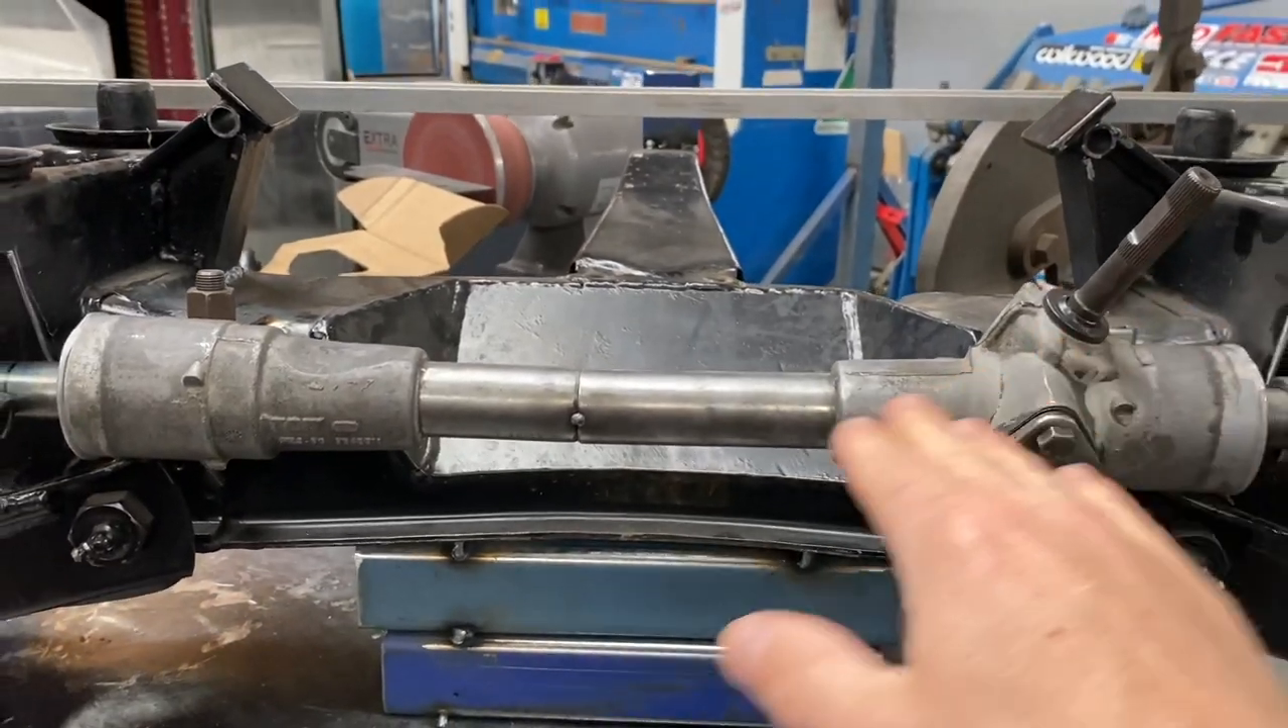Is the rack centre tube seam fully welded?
No.